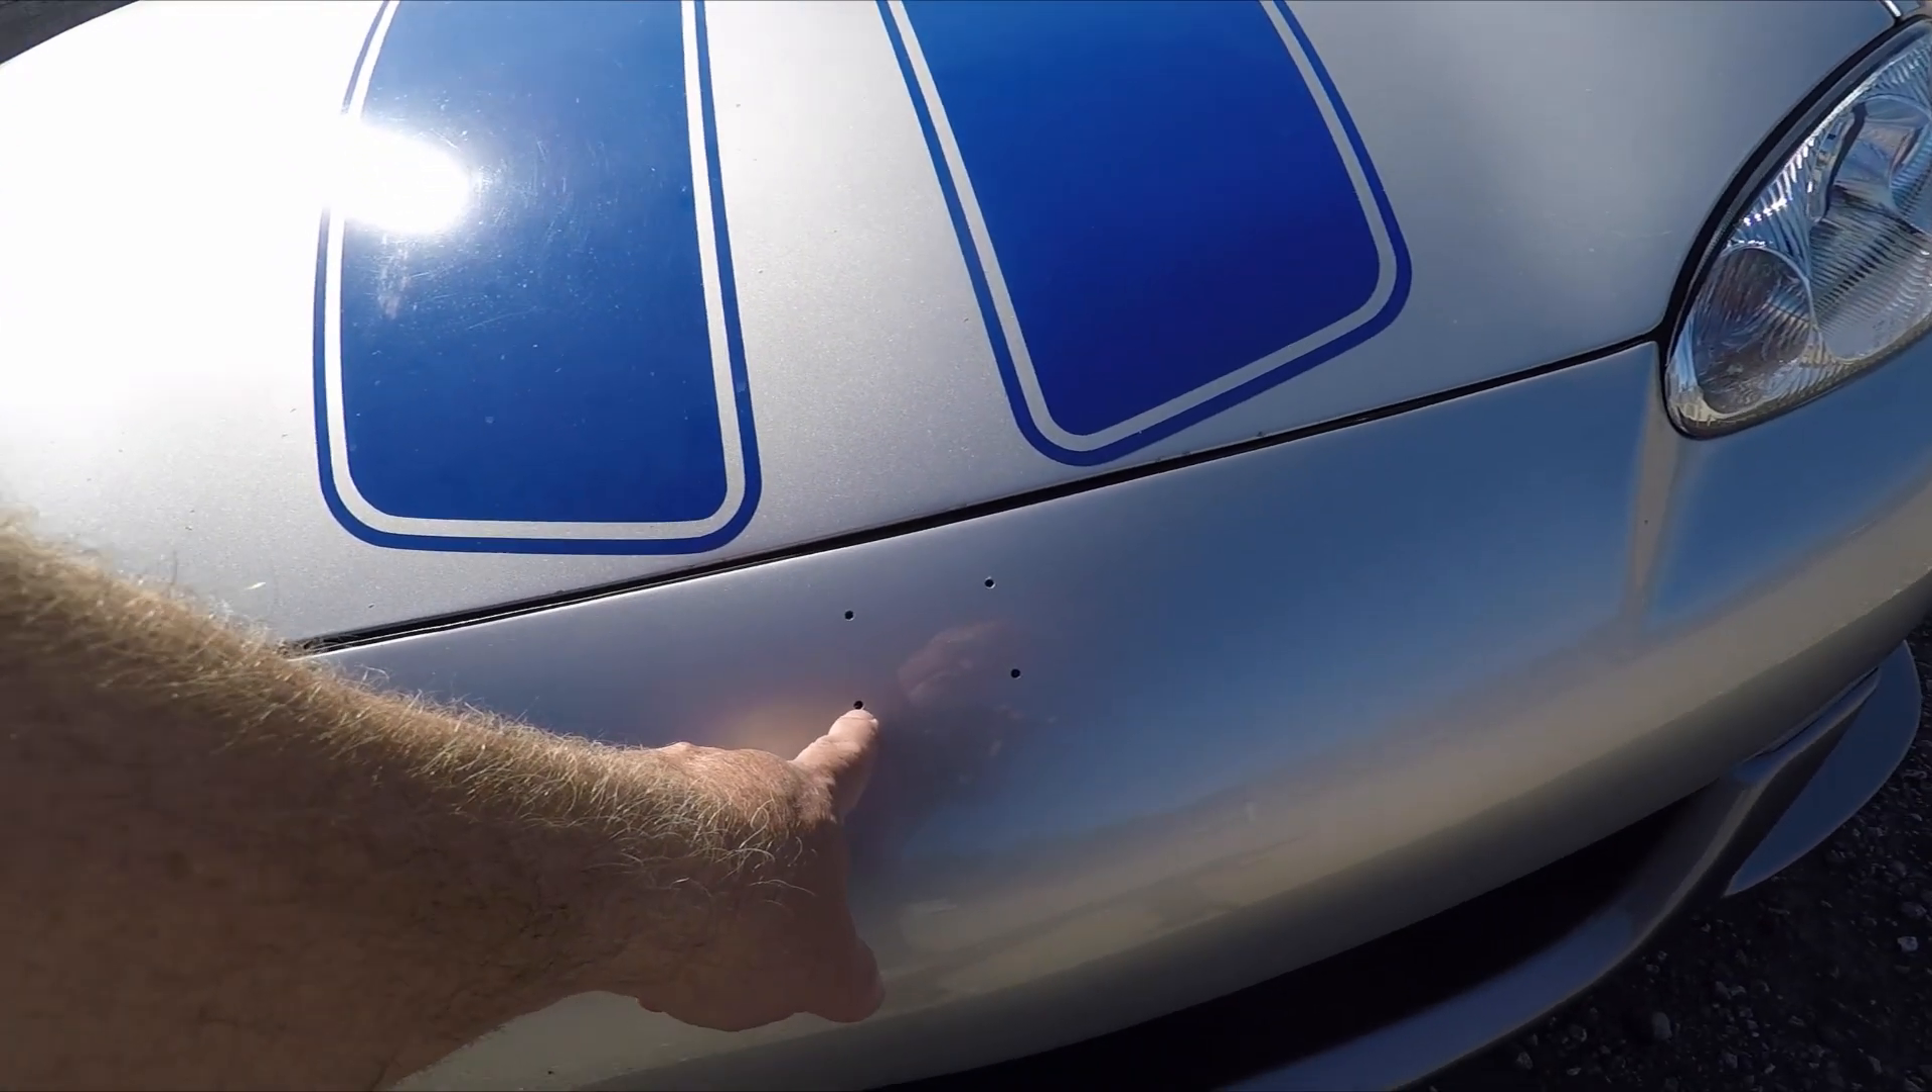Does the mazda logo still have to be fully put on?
Yes.